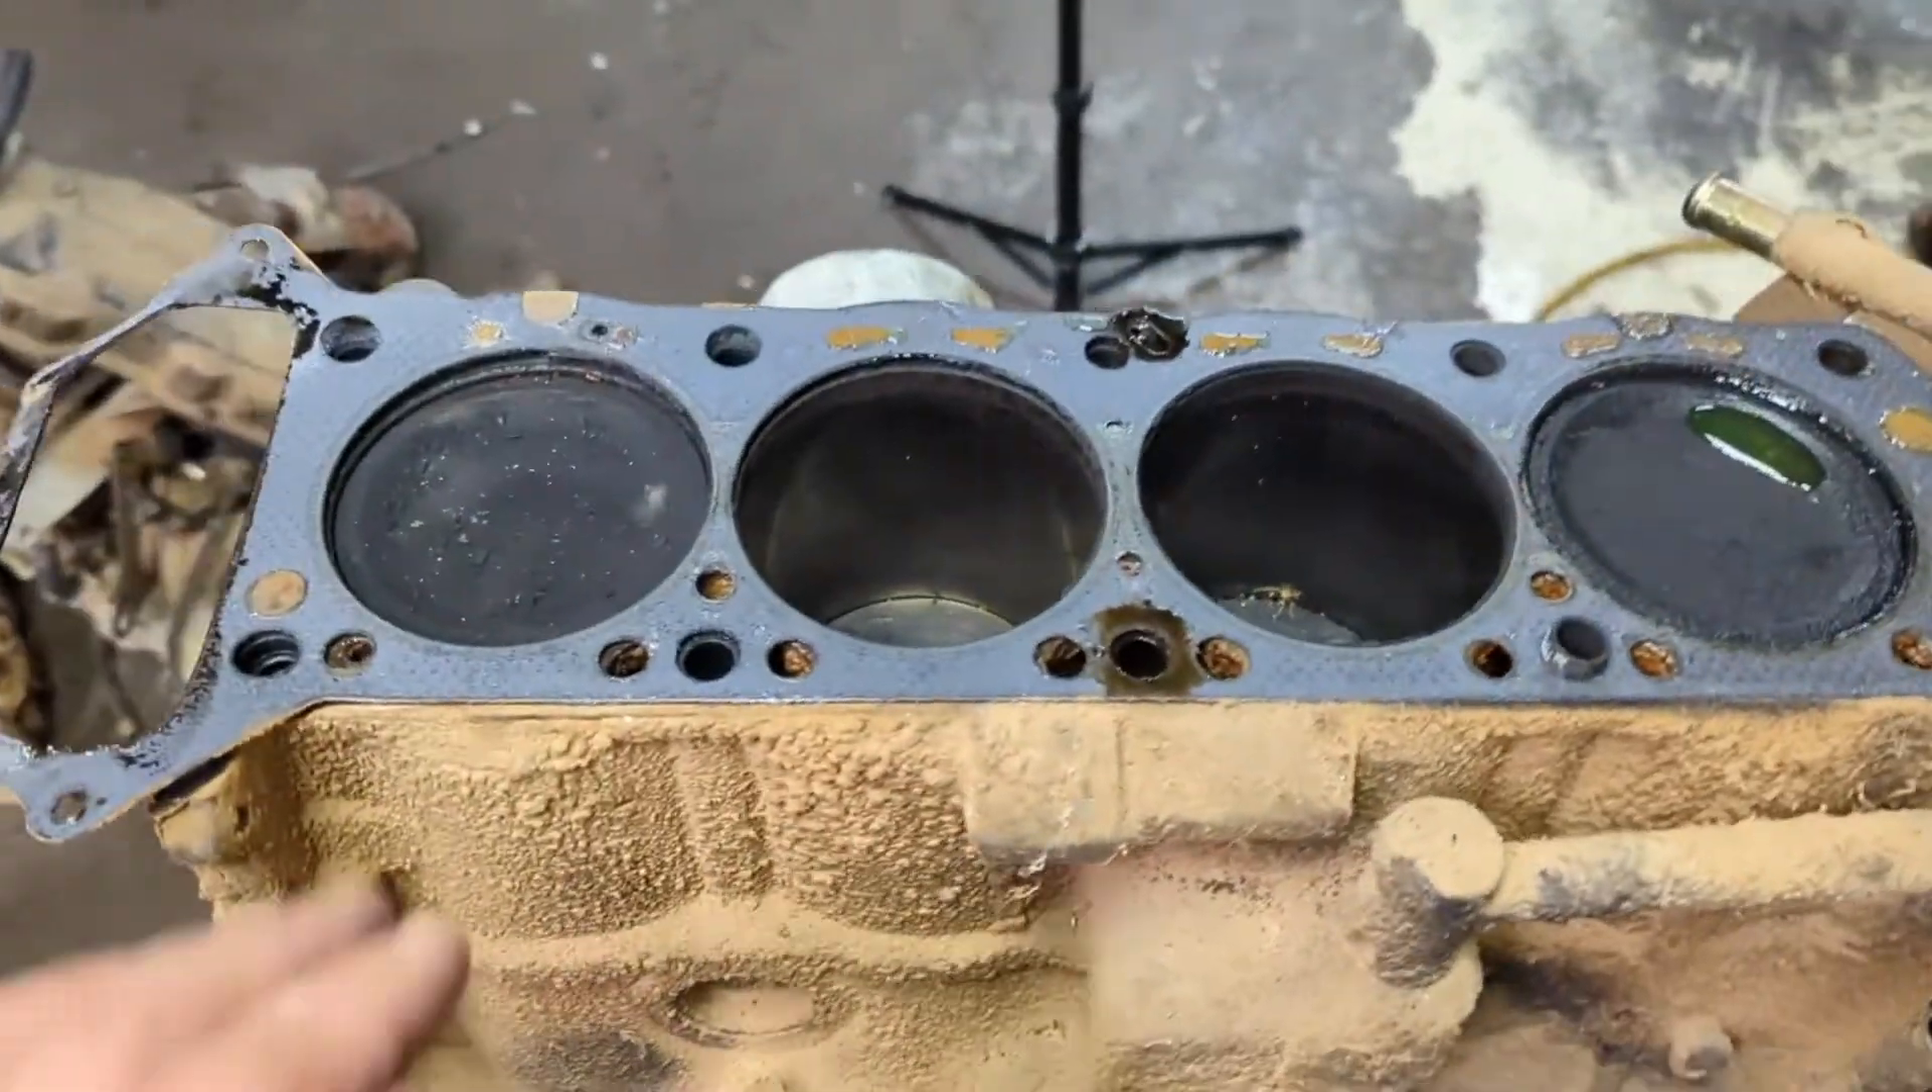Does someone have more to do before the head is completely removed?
No.